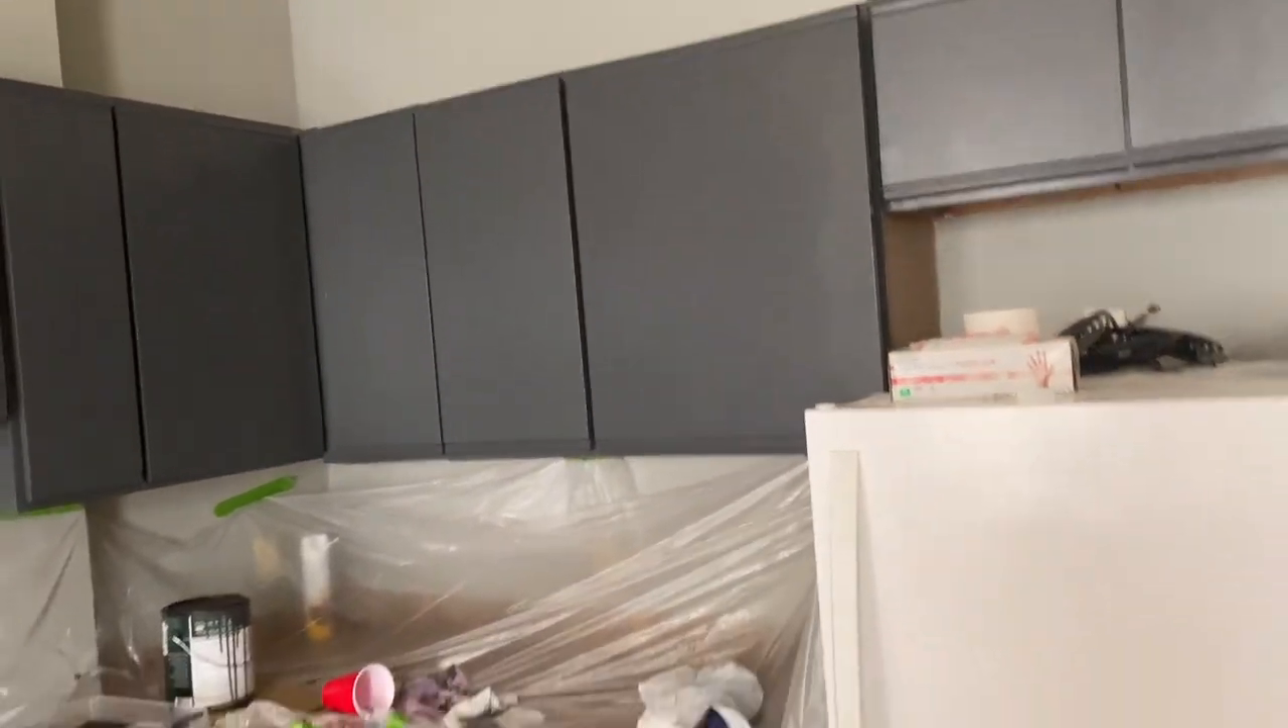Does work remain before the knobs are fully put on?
Yes.